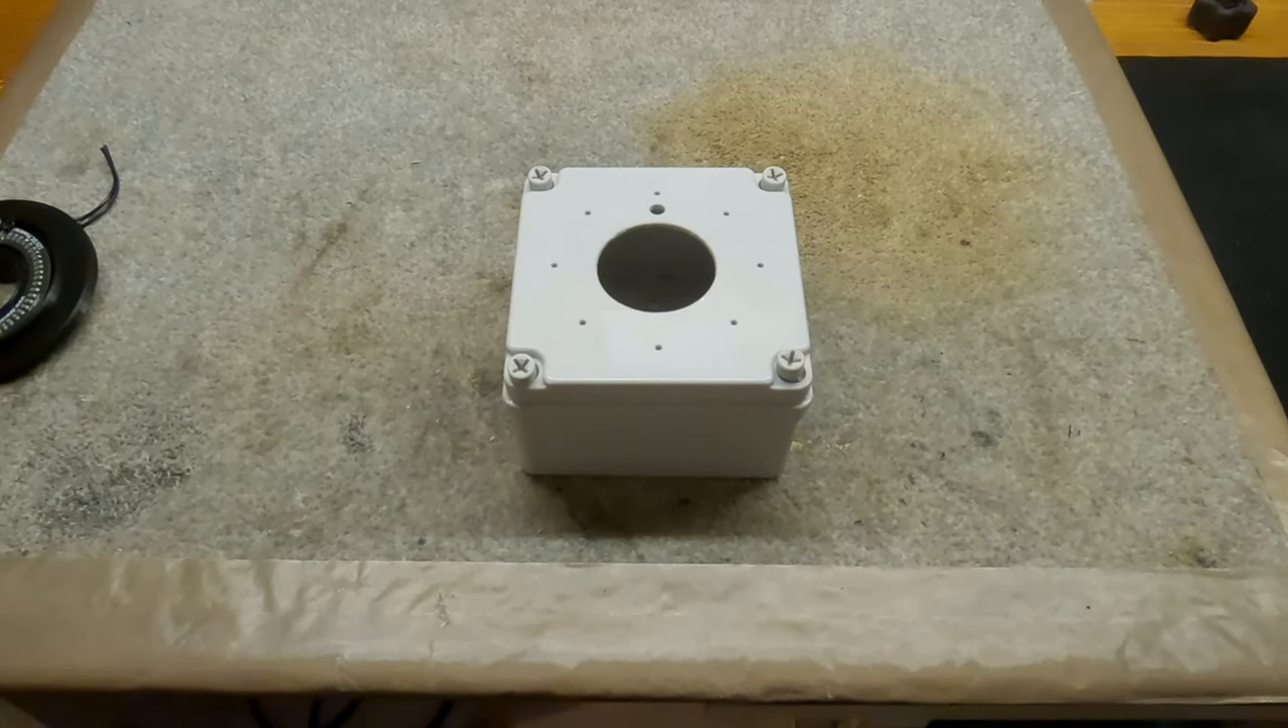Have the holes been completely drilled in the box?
Yes.